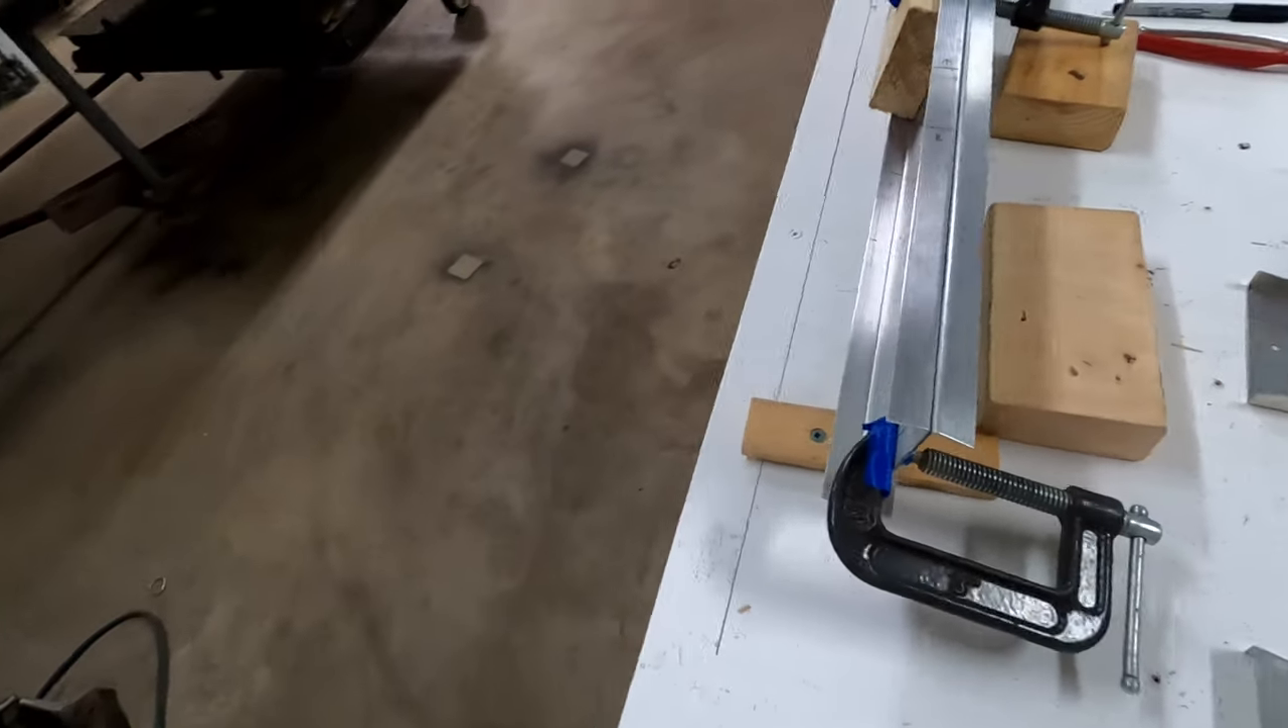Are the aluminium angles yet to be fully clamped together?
No.